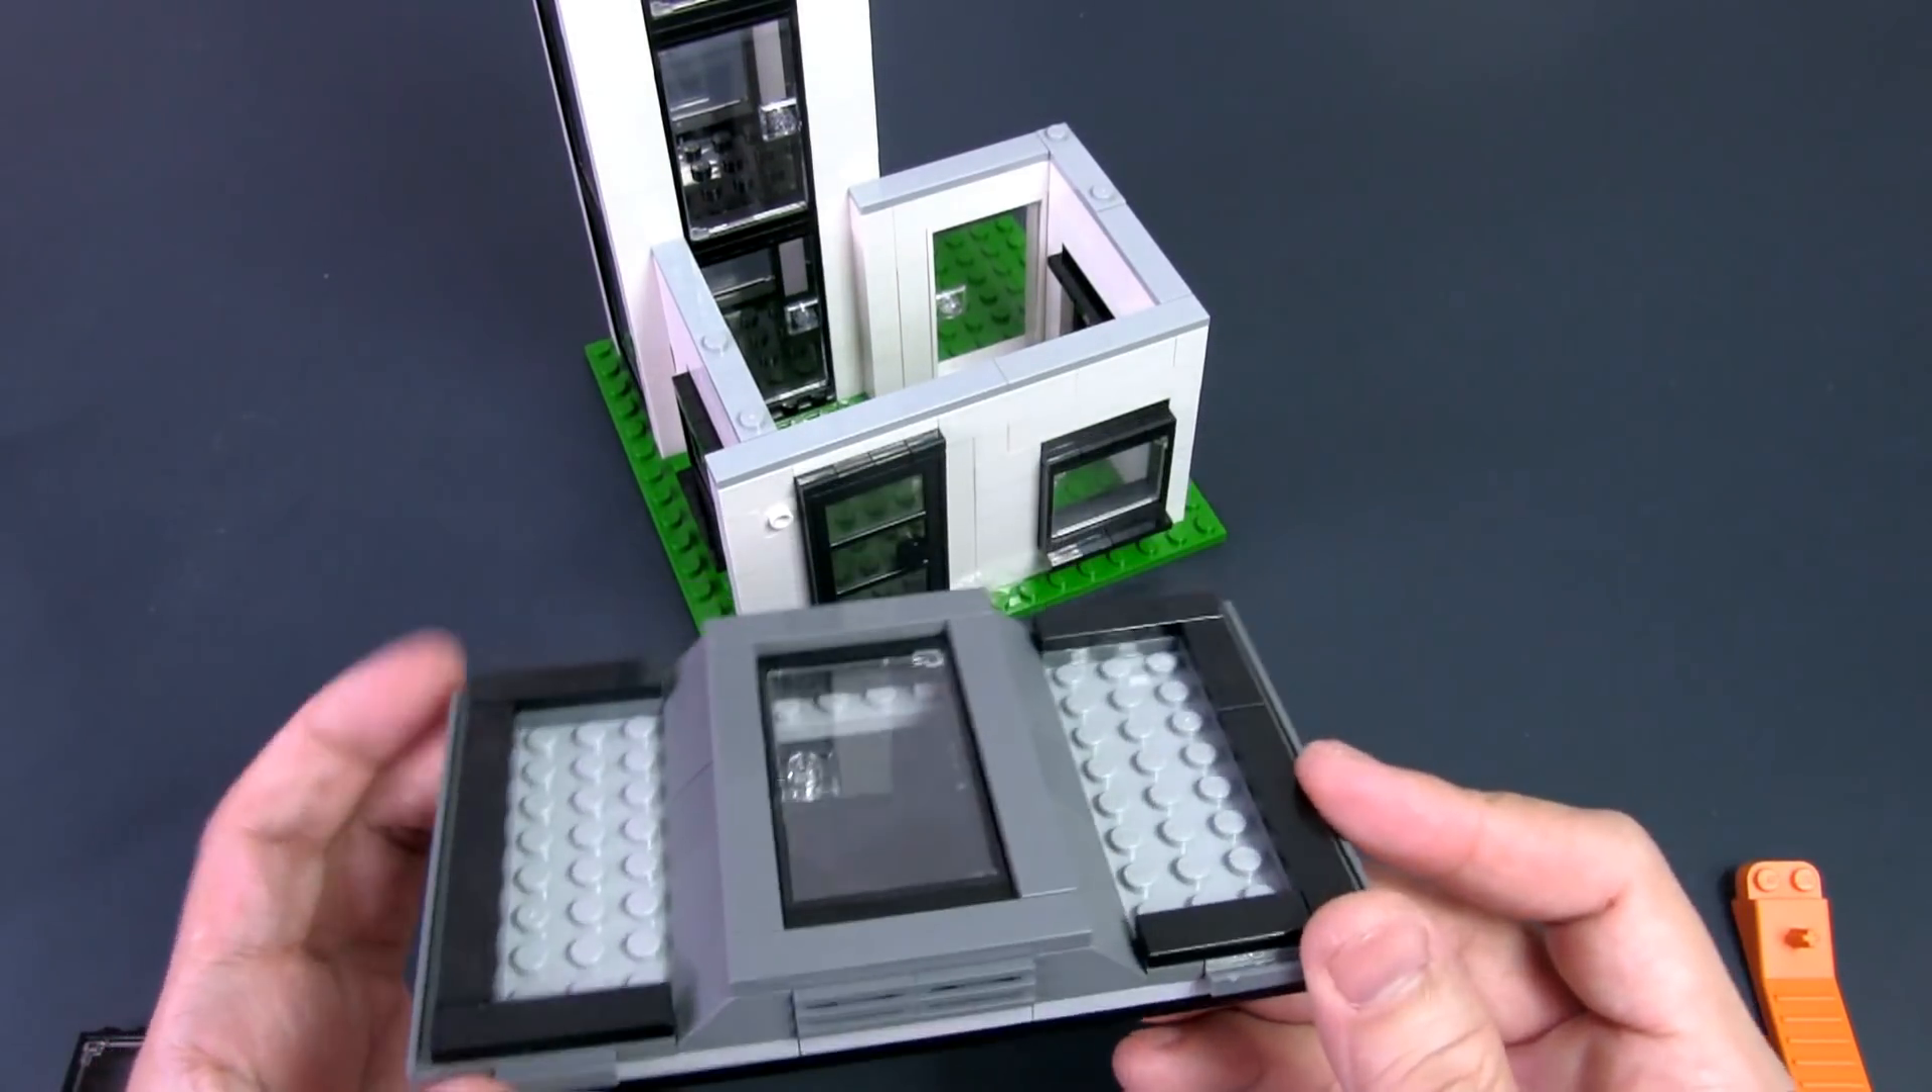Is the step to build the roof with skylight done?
Yes.